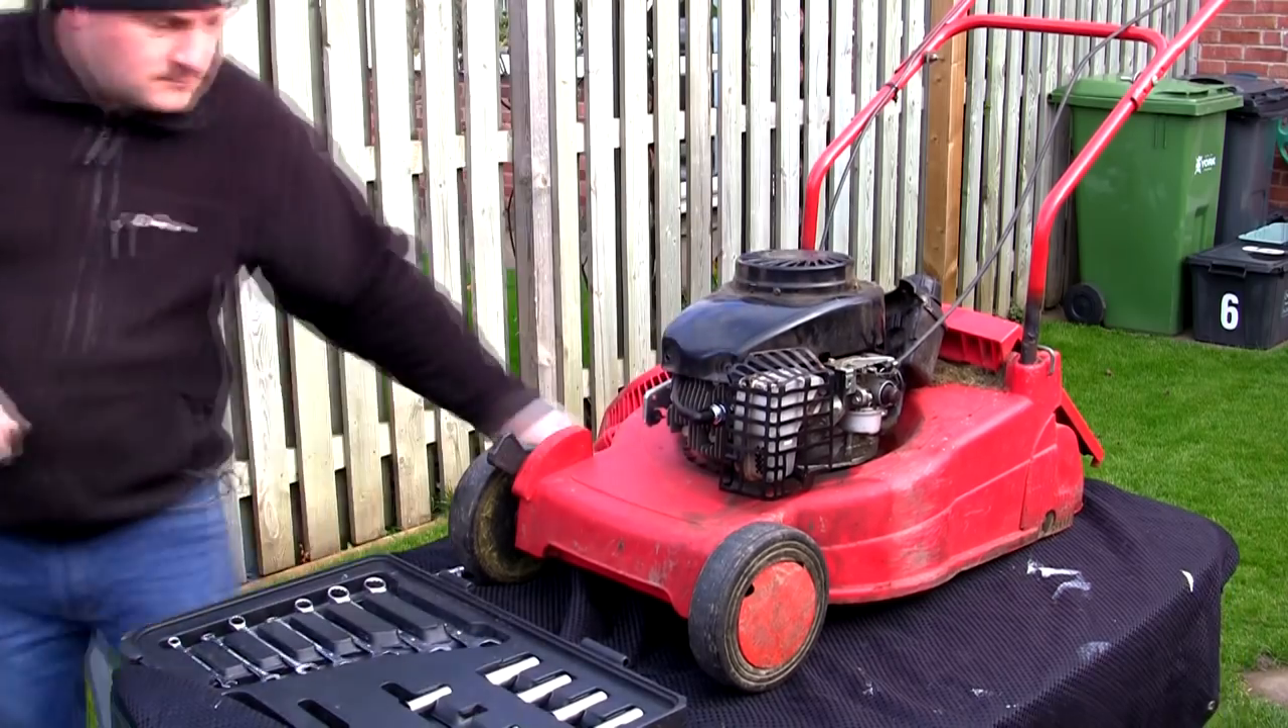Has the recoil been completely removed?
No.